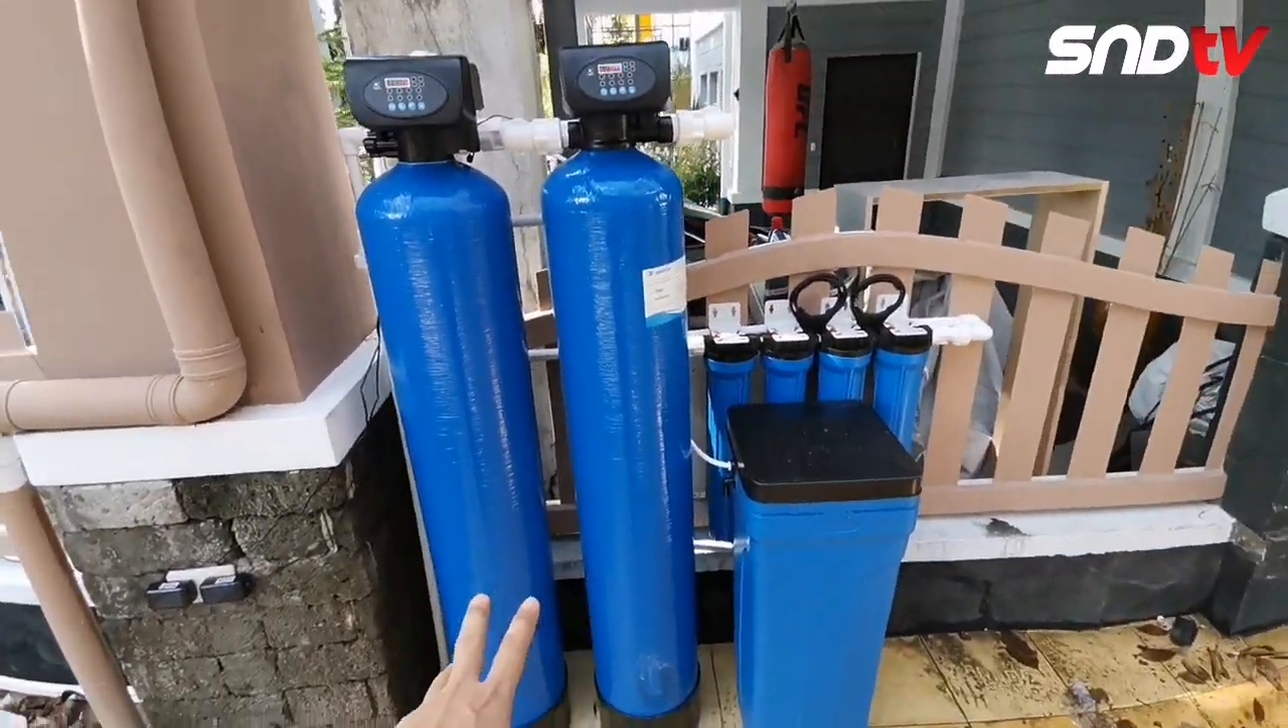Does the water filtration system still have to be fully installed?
No.